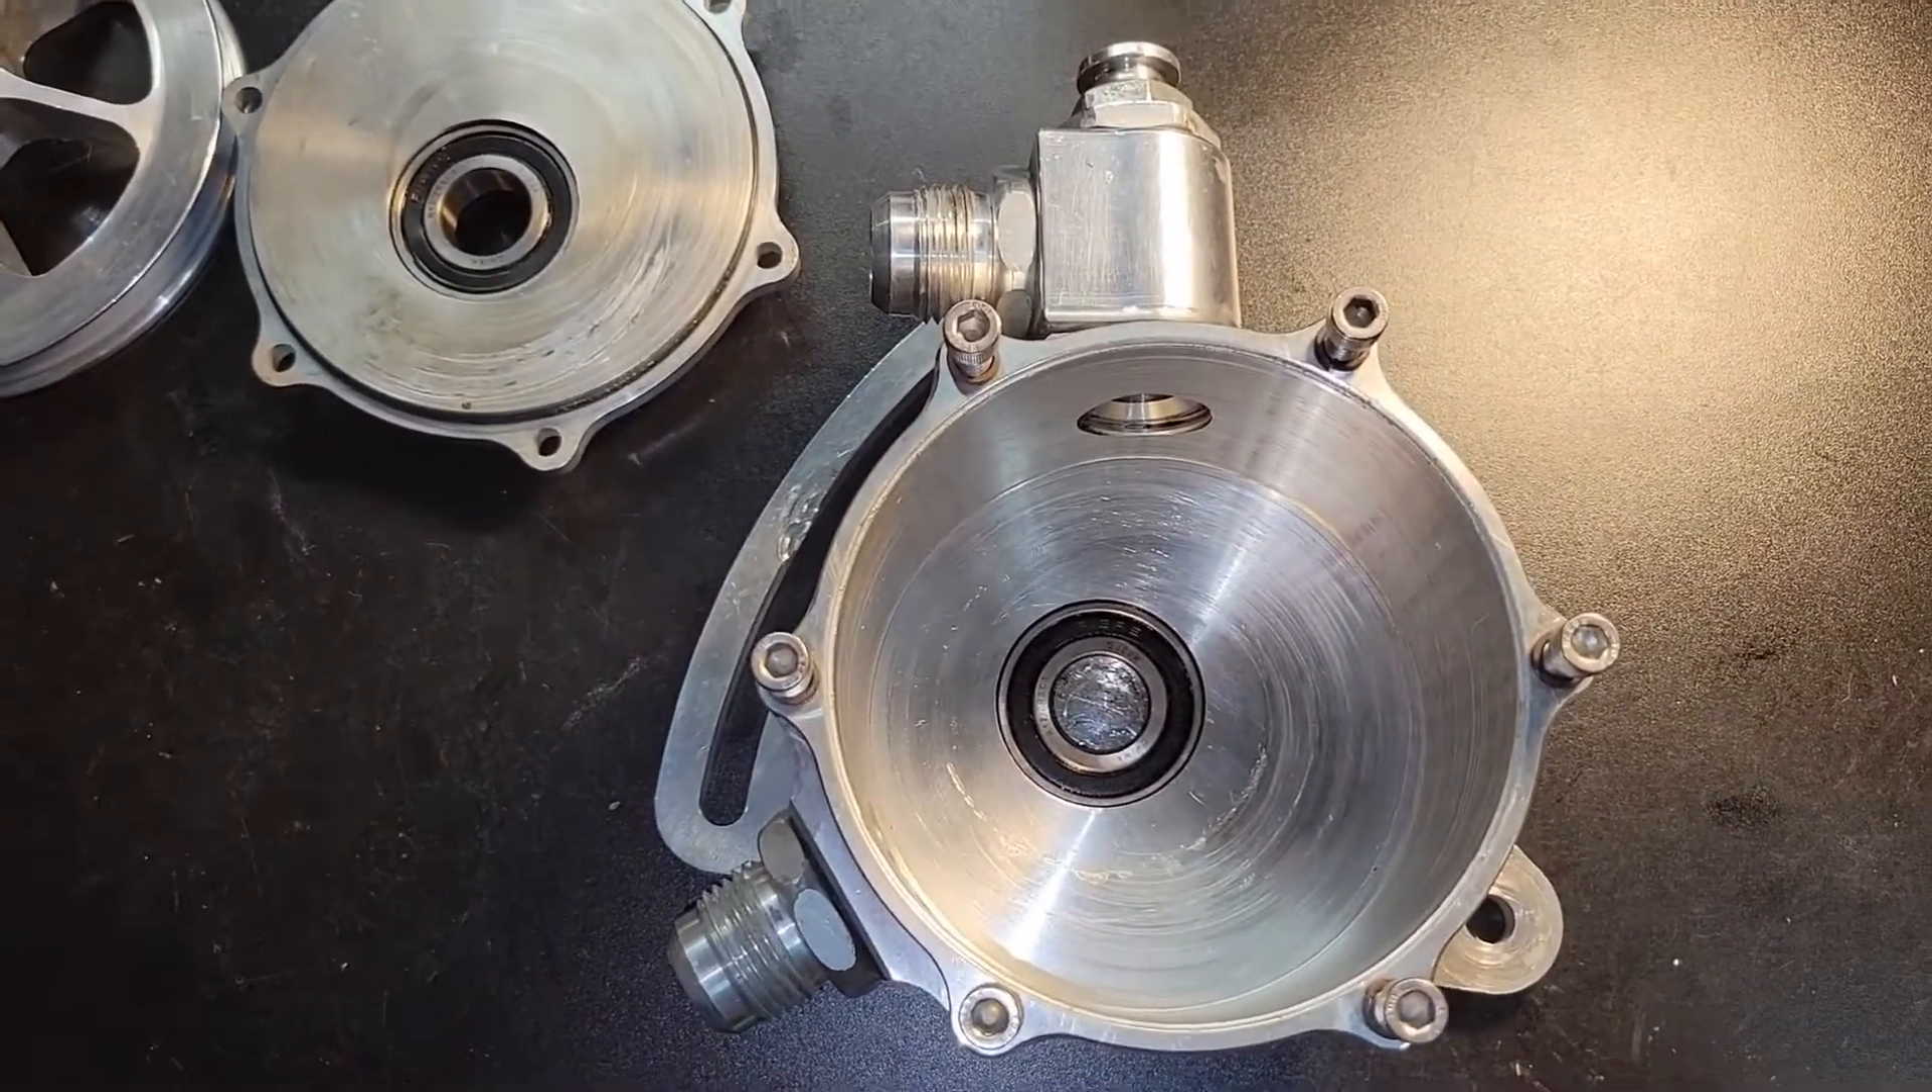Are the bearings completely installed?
Yes.